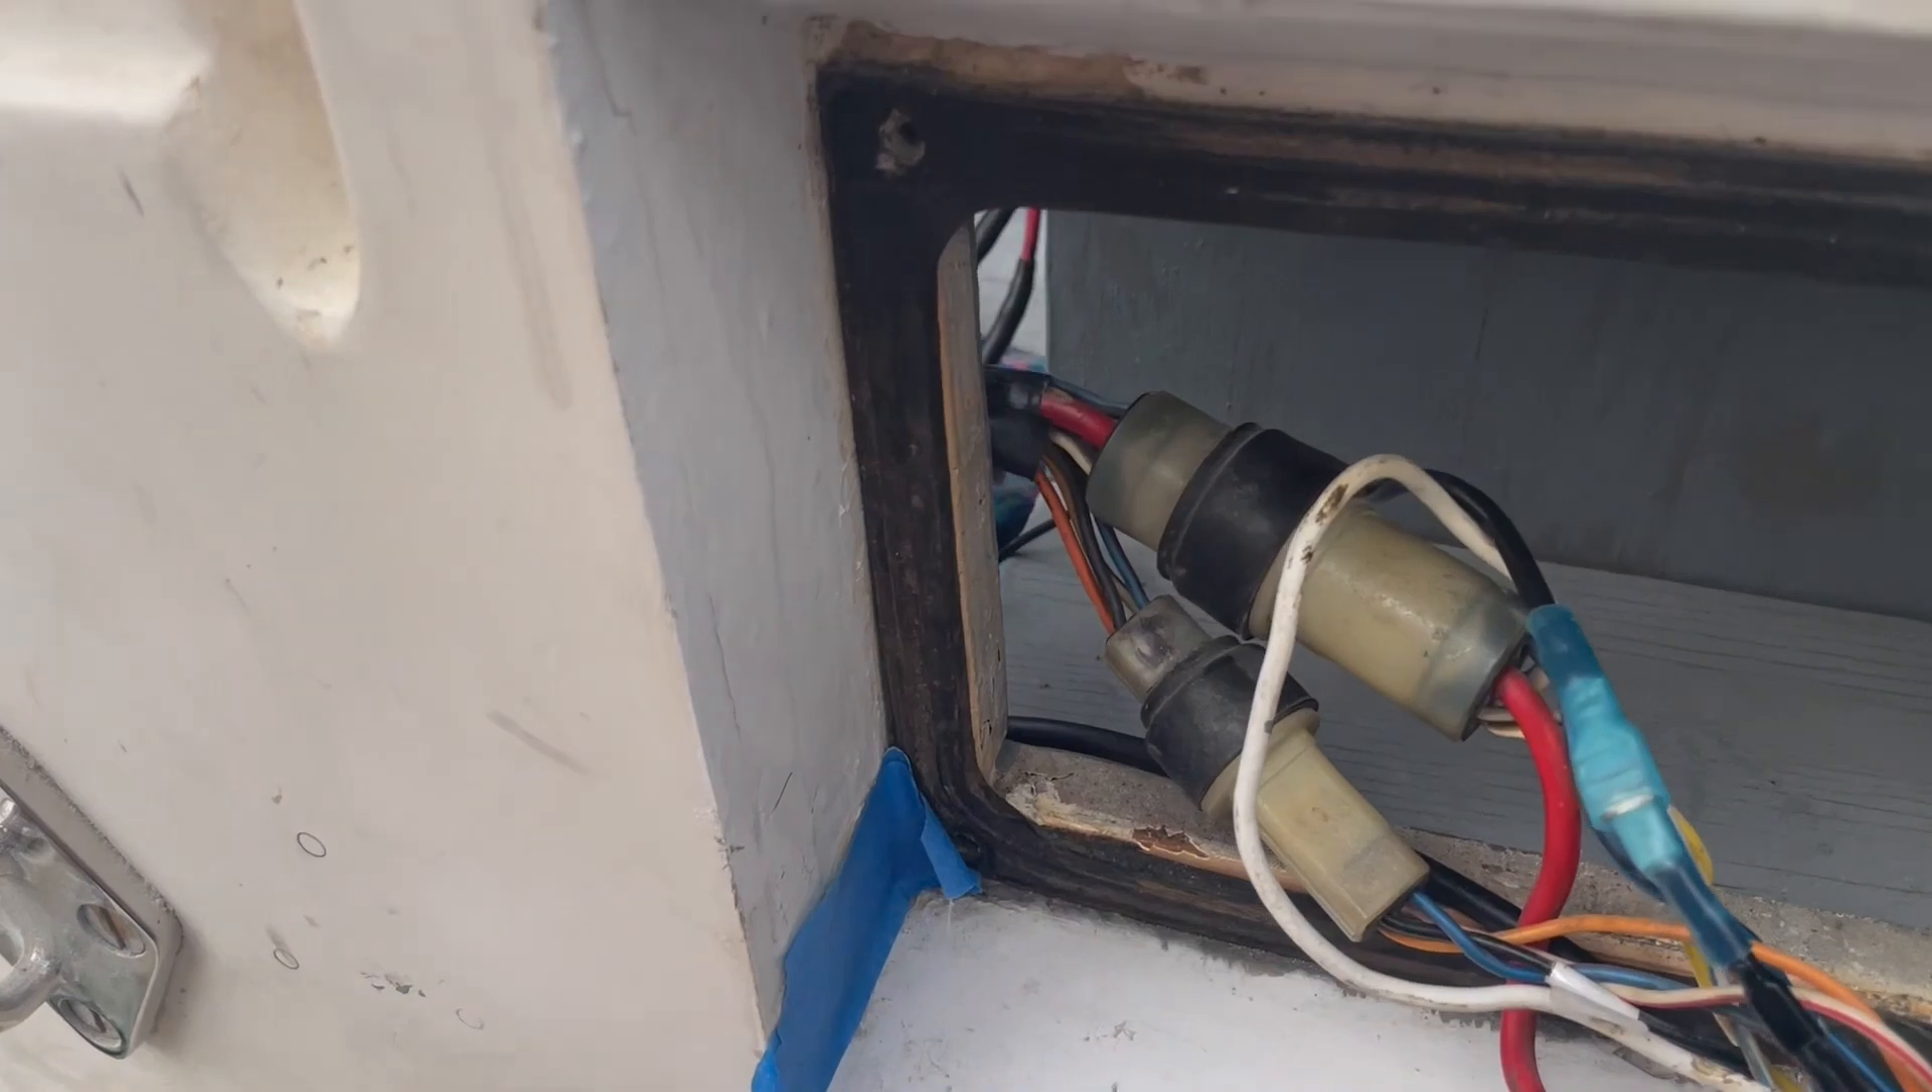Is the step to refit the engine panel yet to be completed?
Yes.